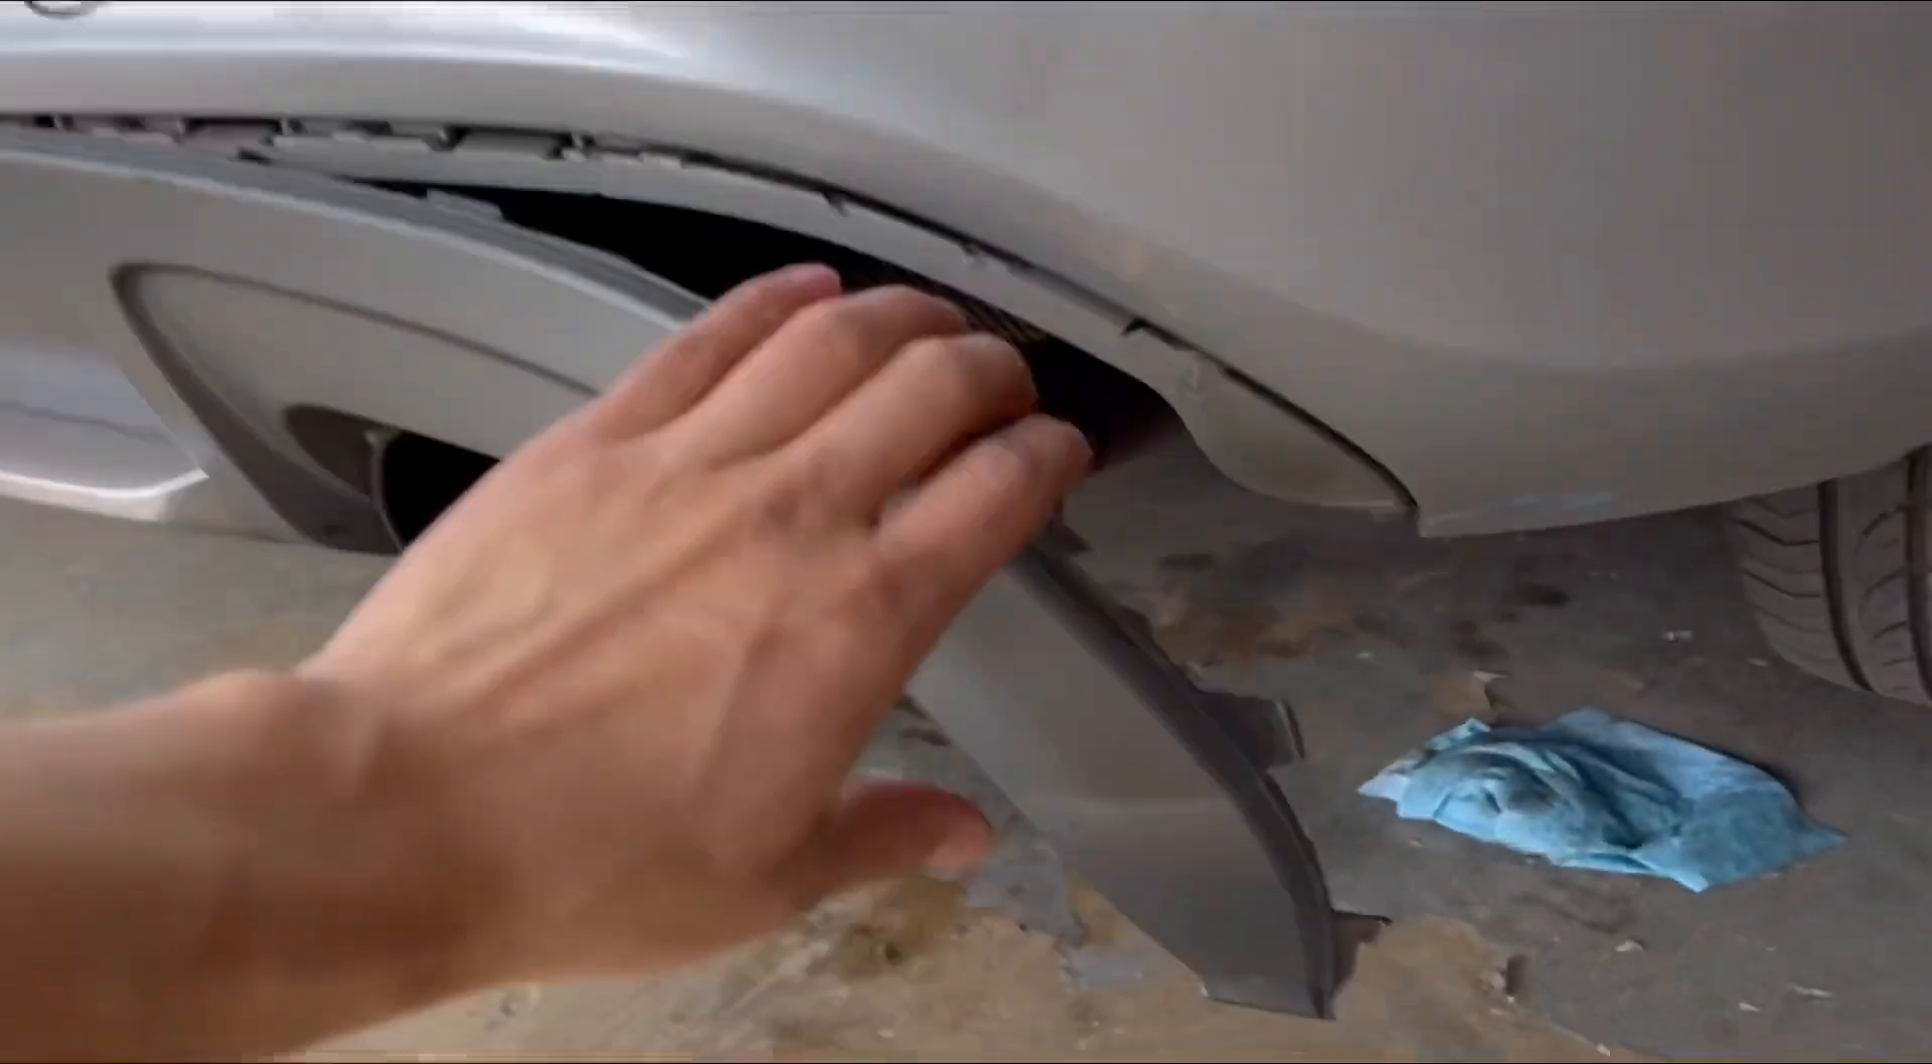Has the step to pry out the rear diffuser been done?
No.